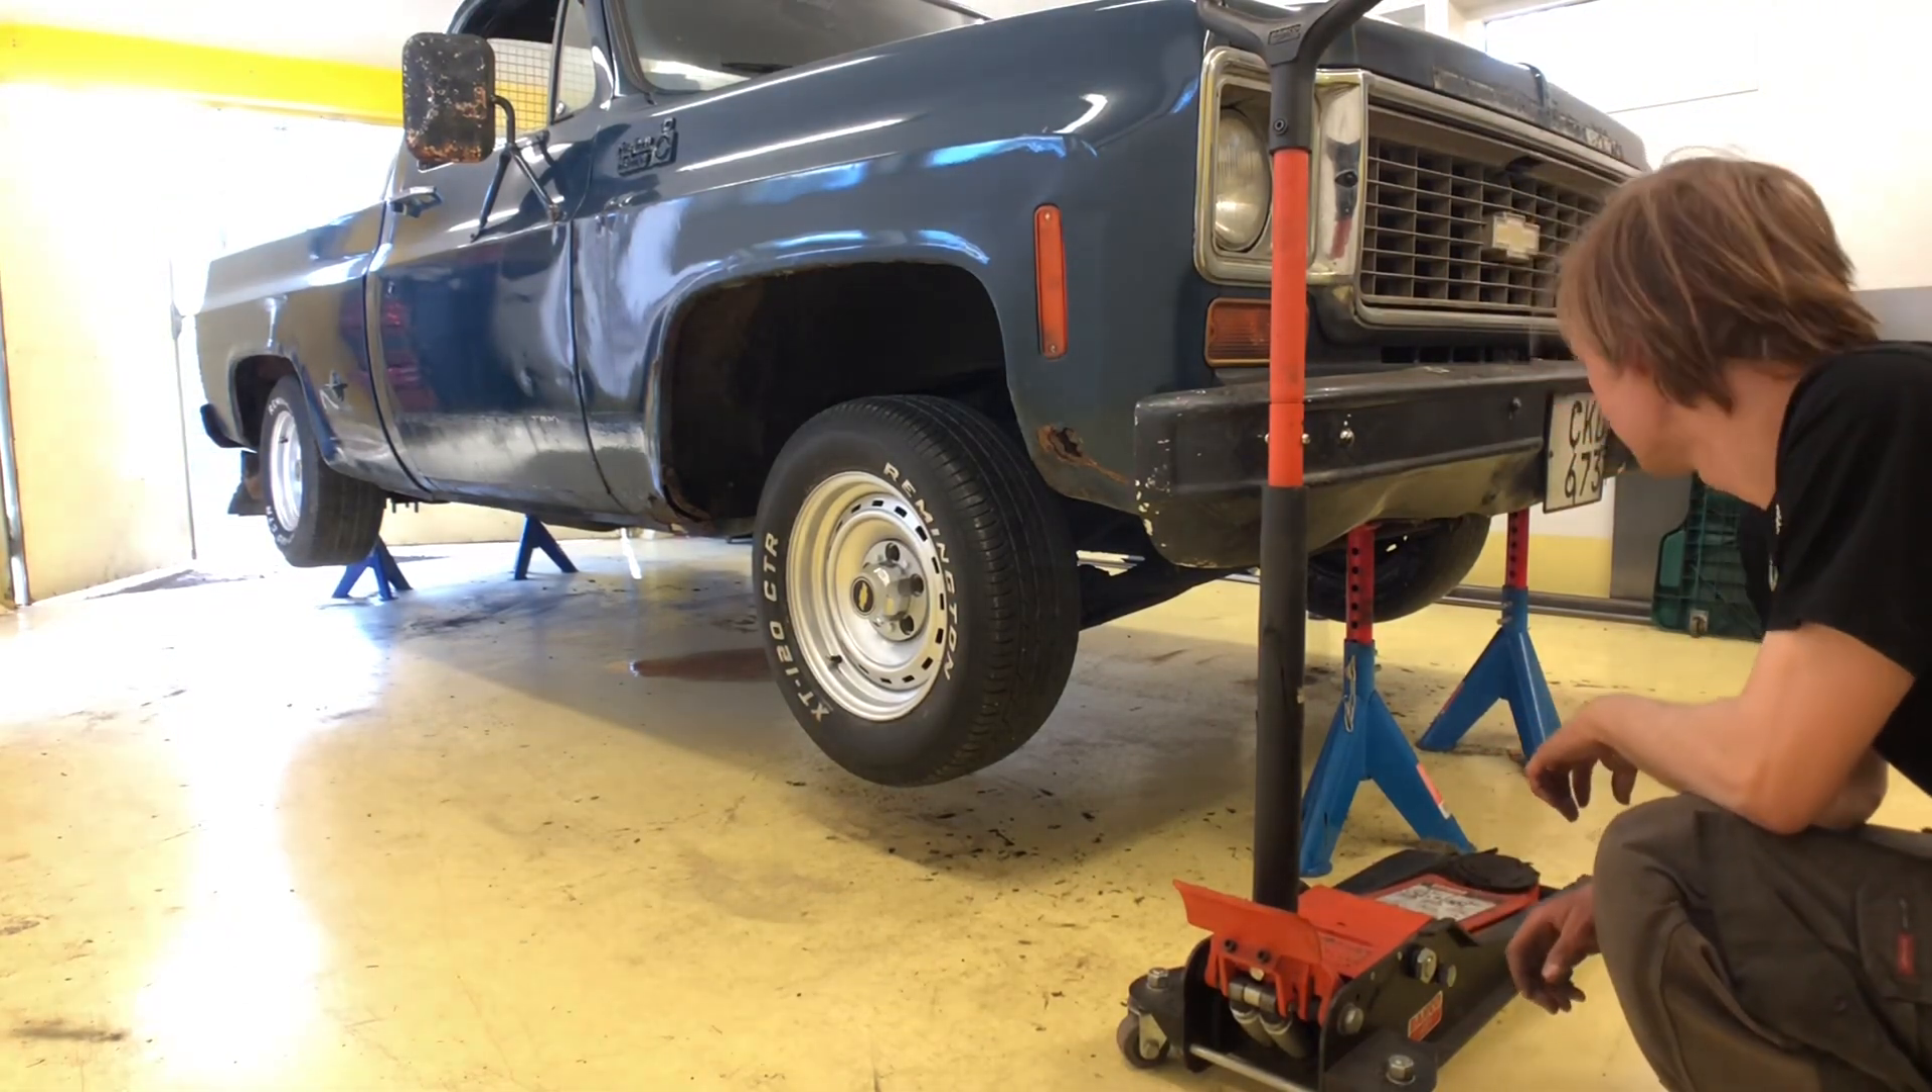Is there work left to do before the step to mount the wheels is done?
No.